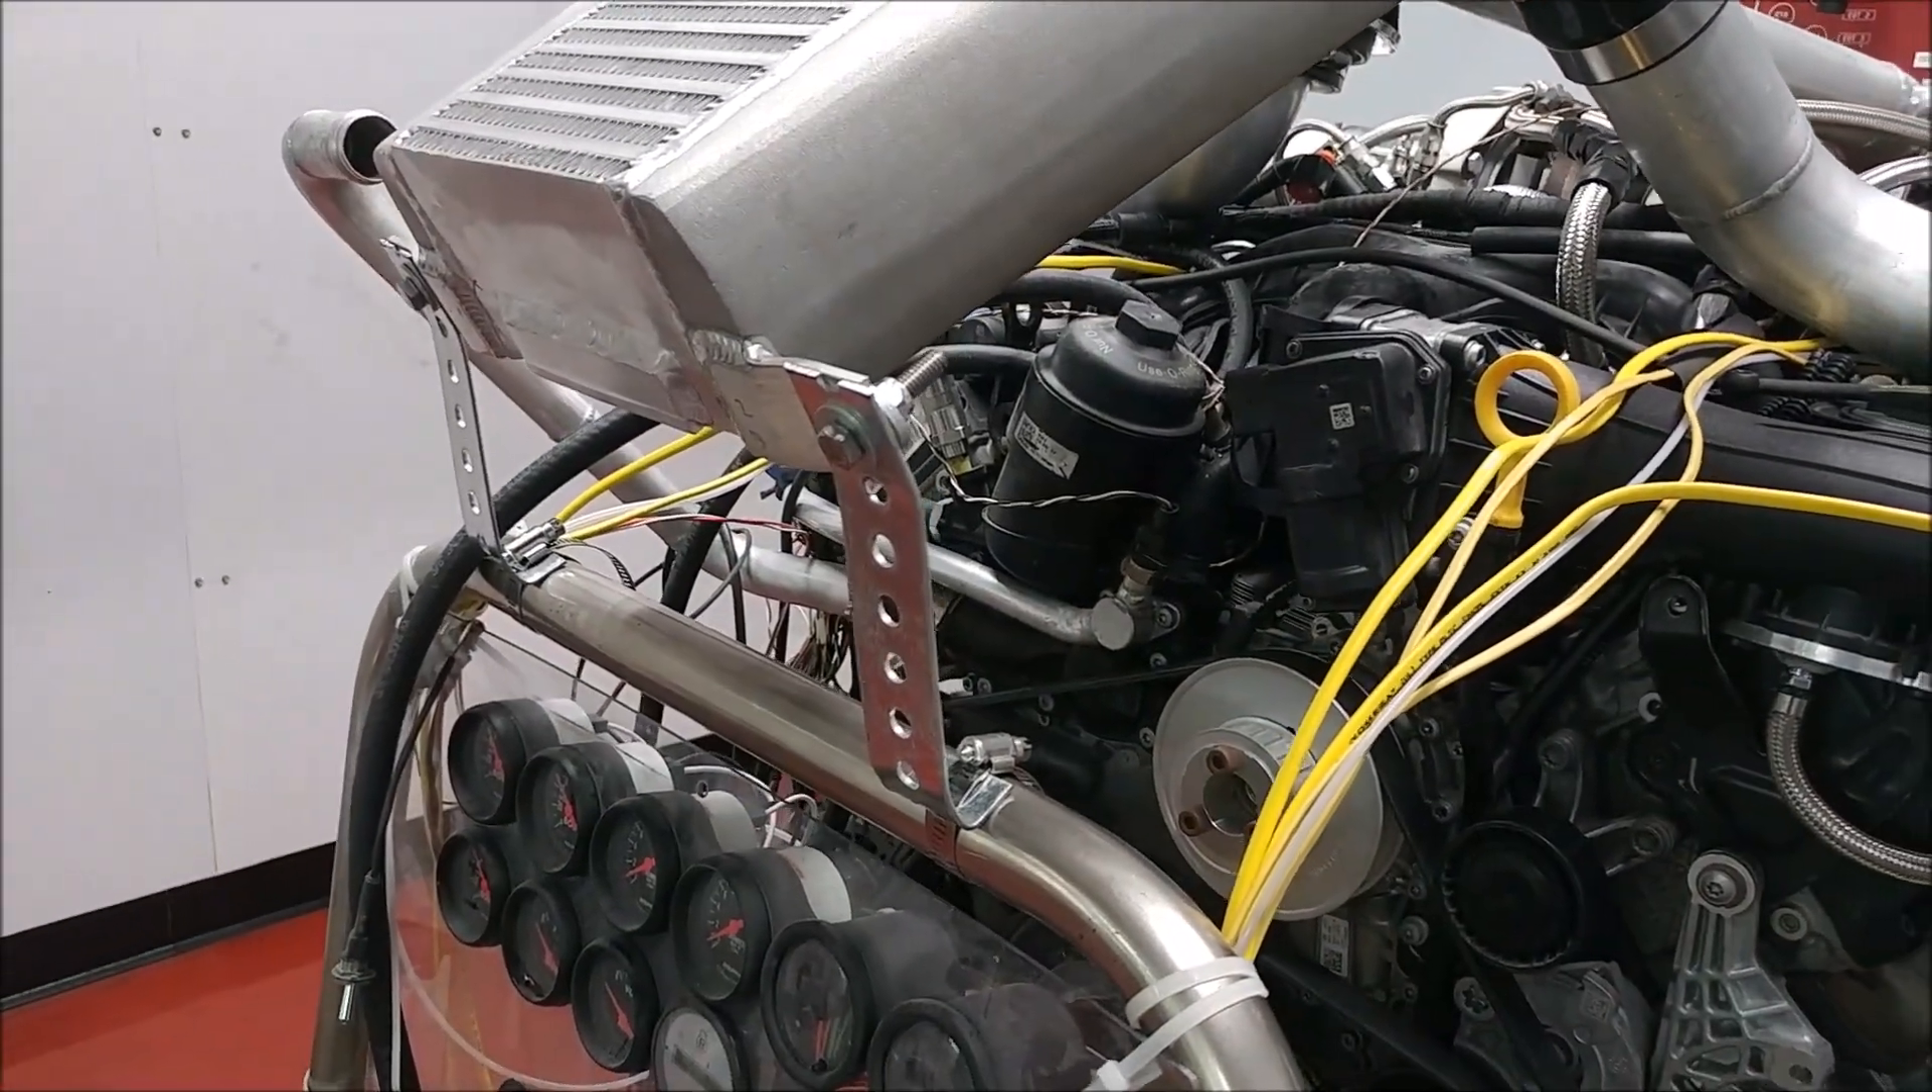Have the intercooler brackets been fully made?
Yes.